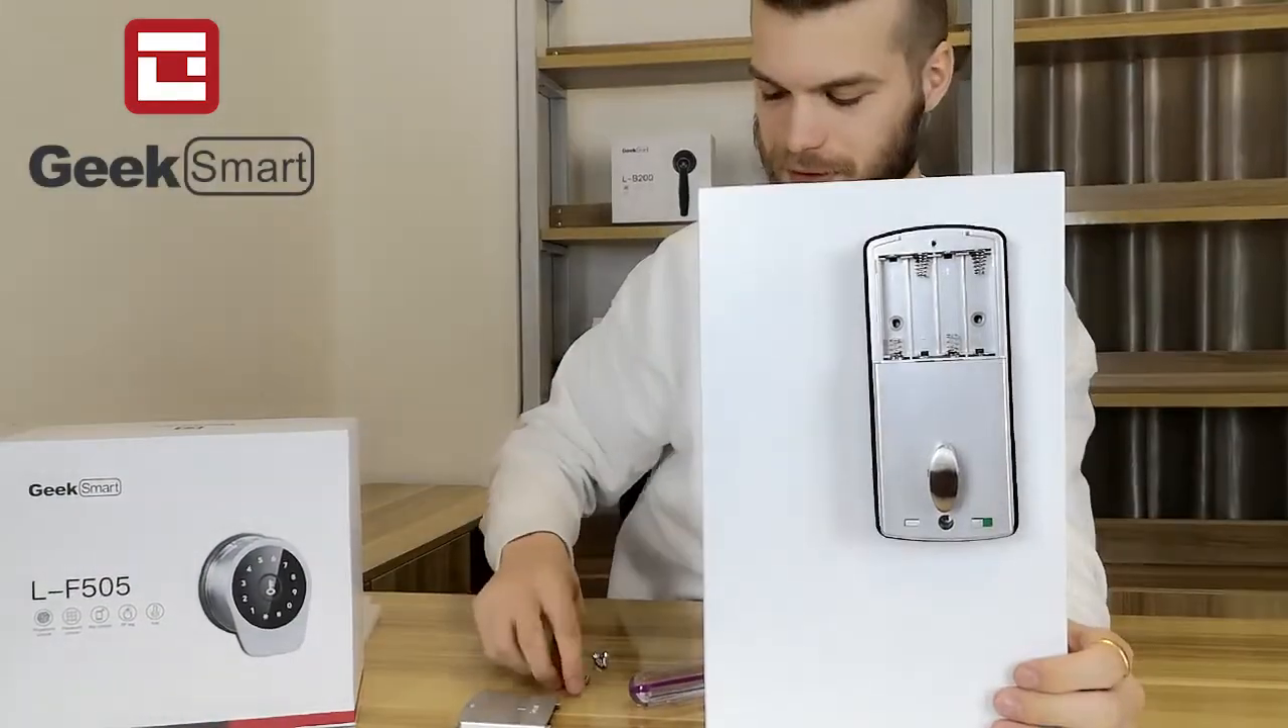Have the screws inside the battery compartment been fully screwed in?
No.